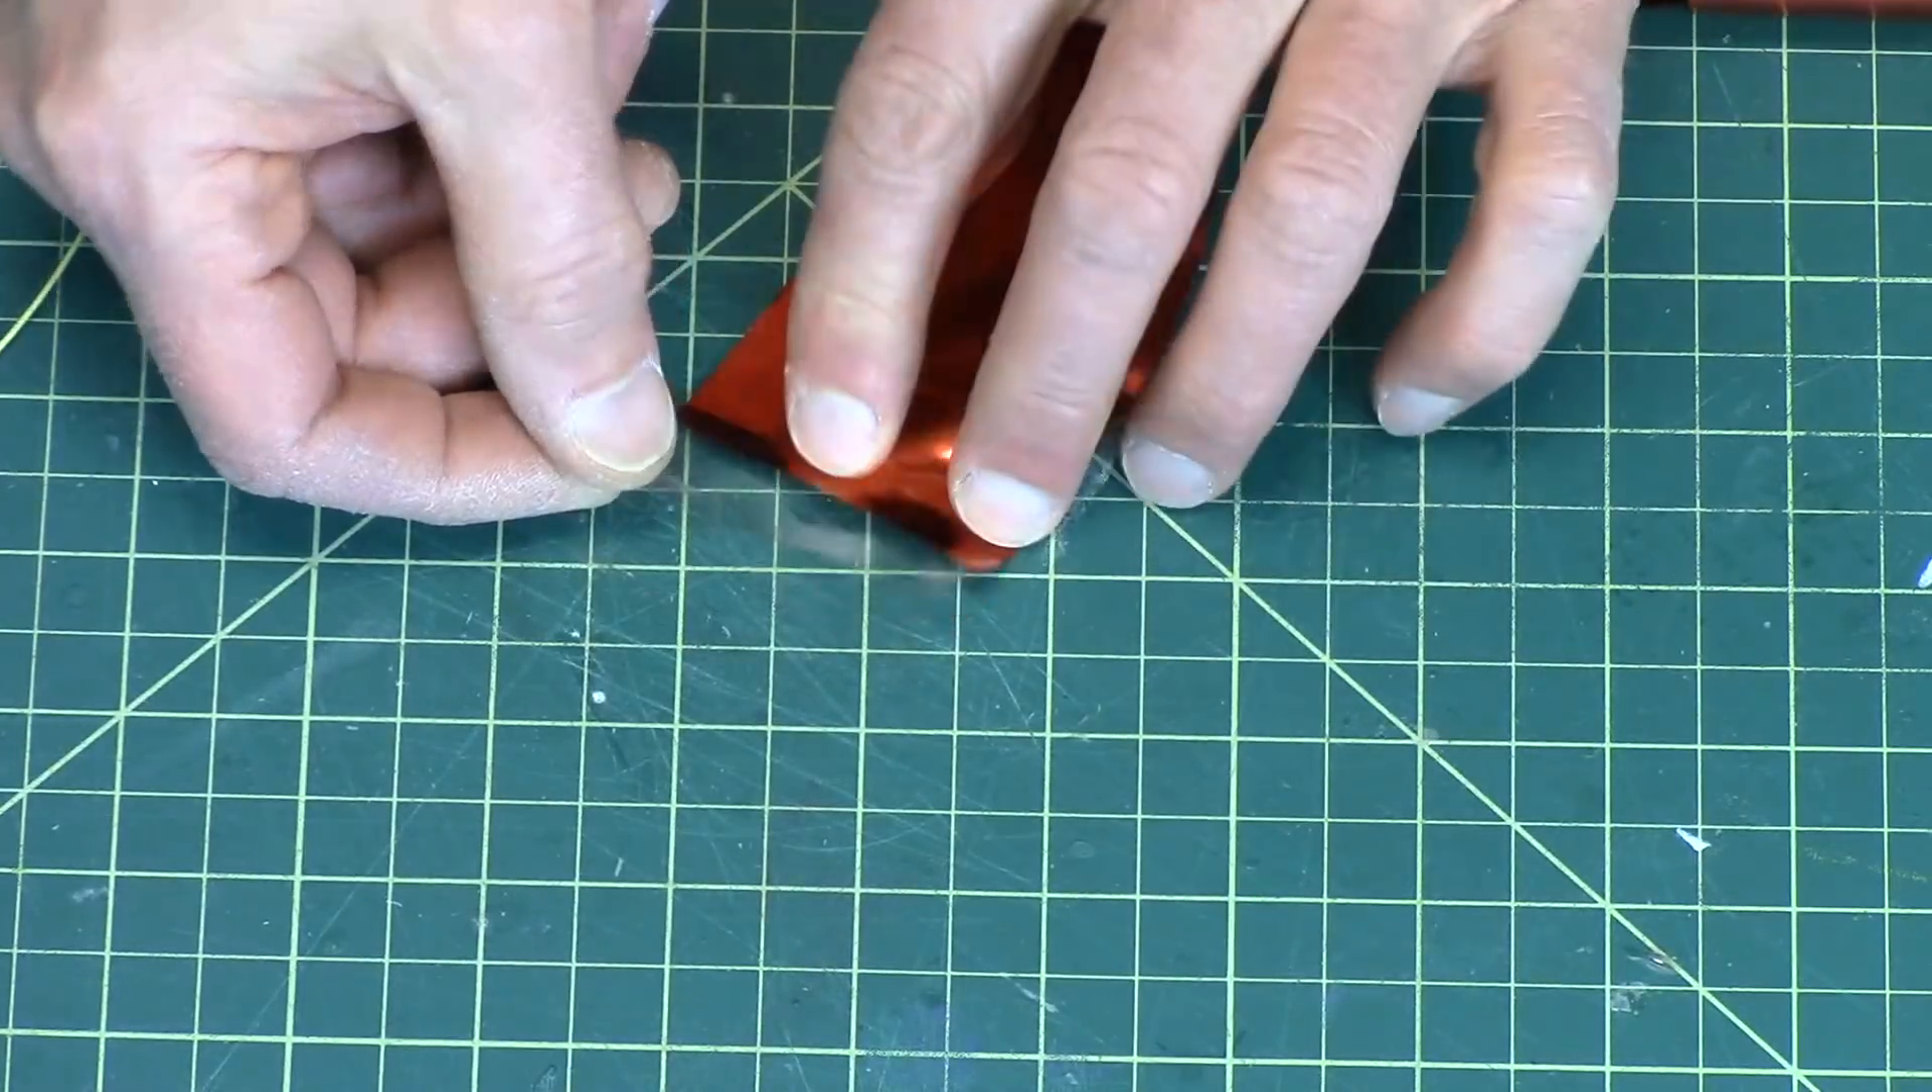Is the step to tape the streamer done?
No.